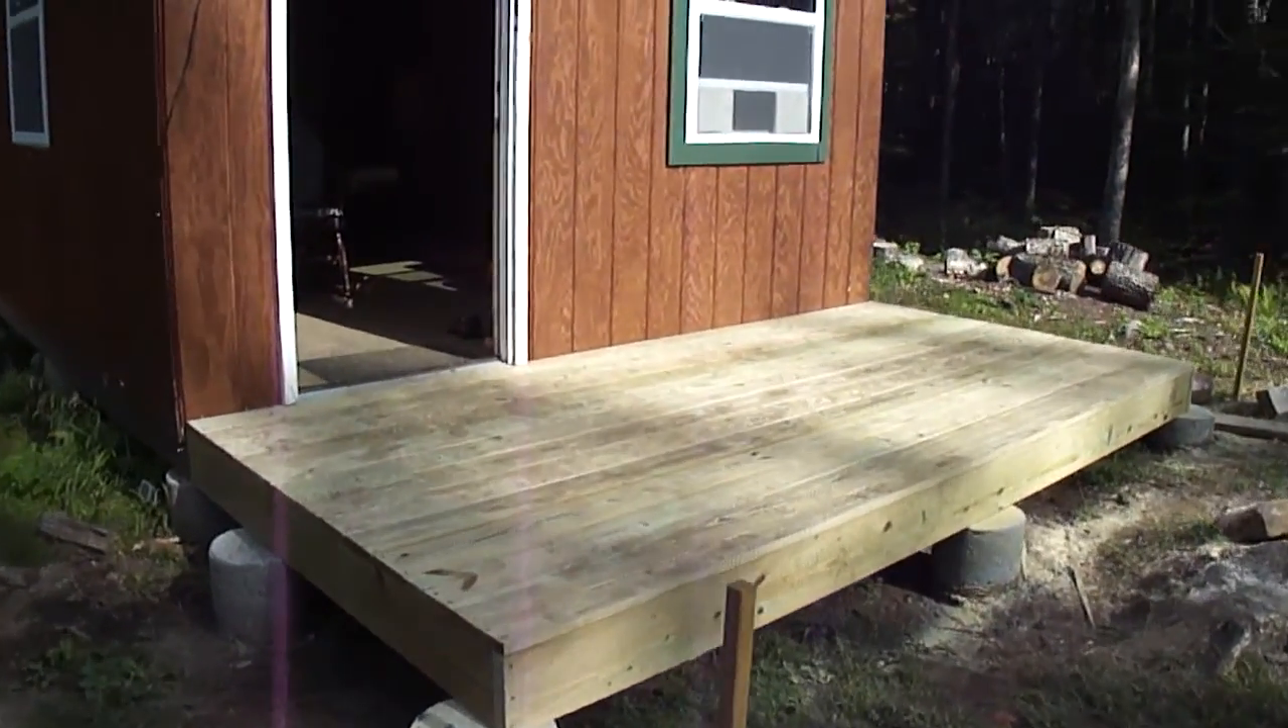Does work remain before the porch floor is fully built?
No.